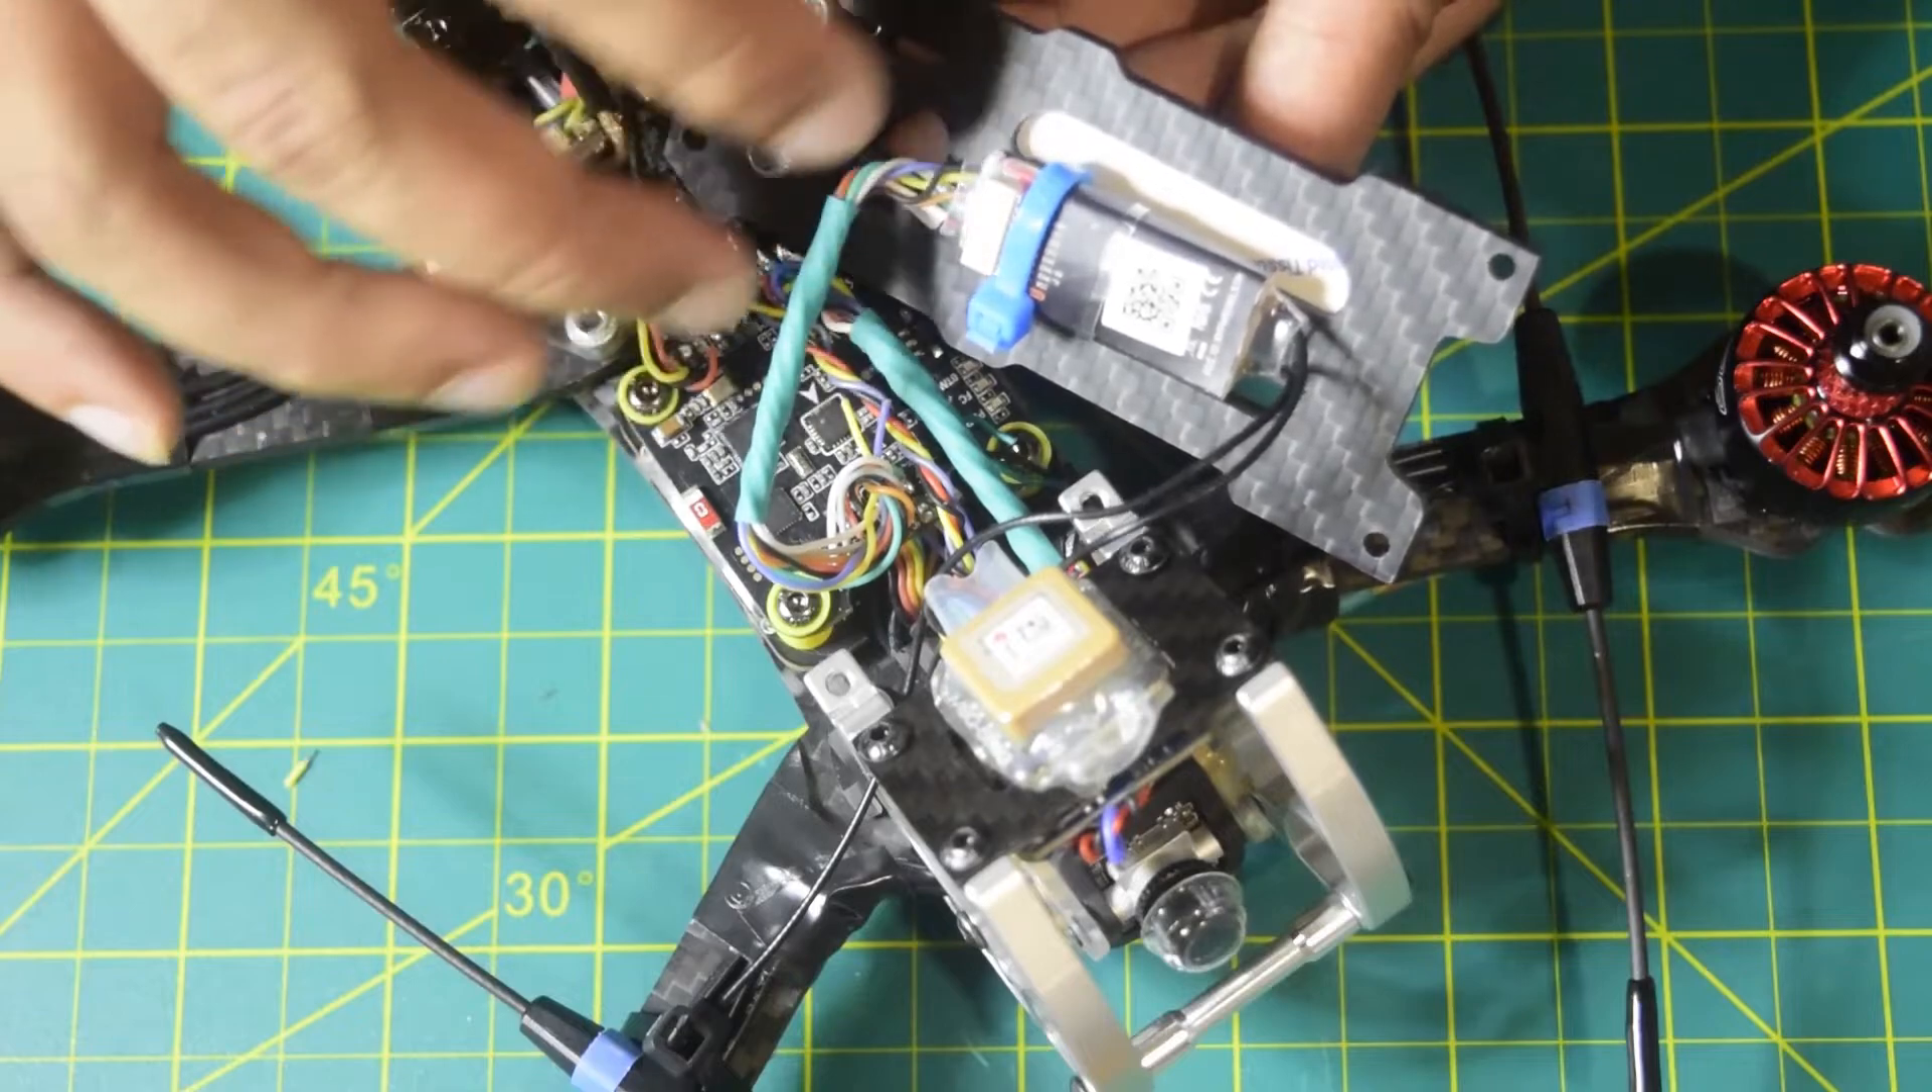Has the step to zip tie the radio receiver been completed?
Yes.